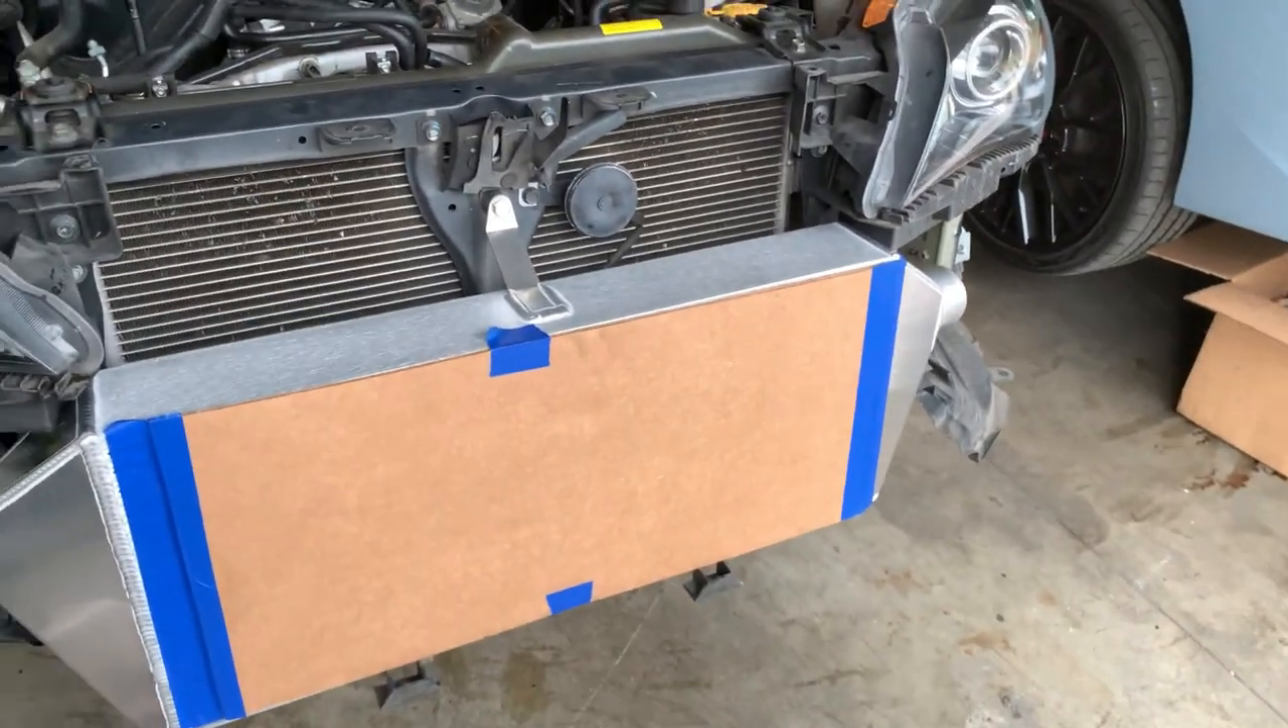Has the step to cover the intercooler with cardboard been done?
Yes.